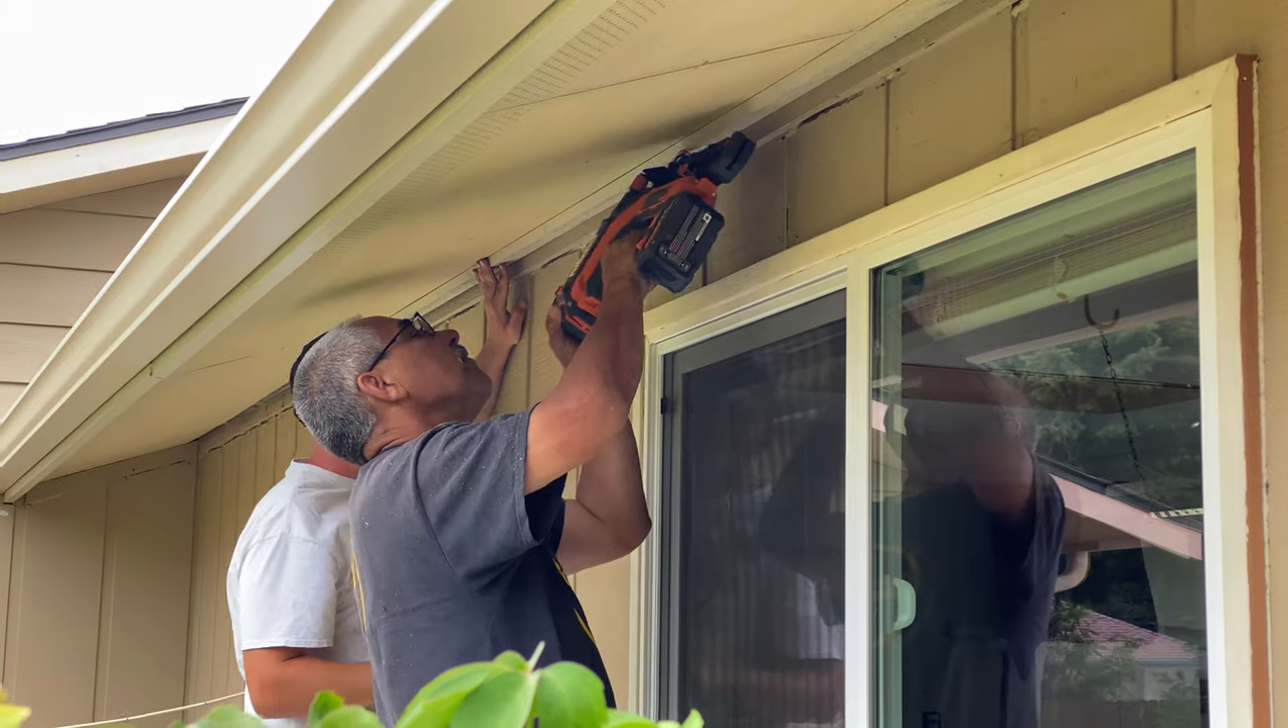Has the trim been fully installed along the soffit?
No.